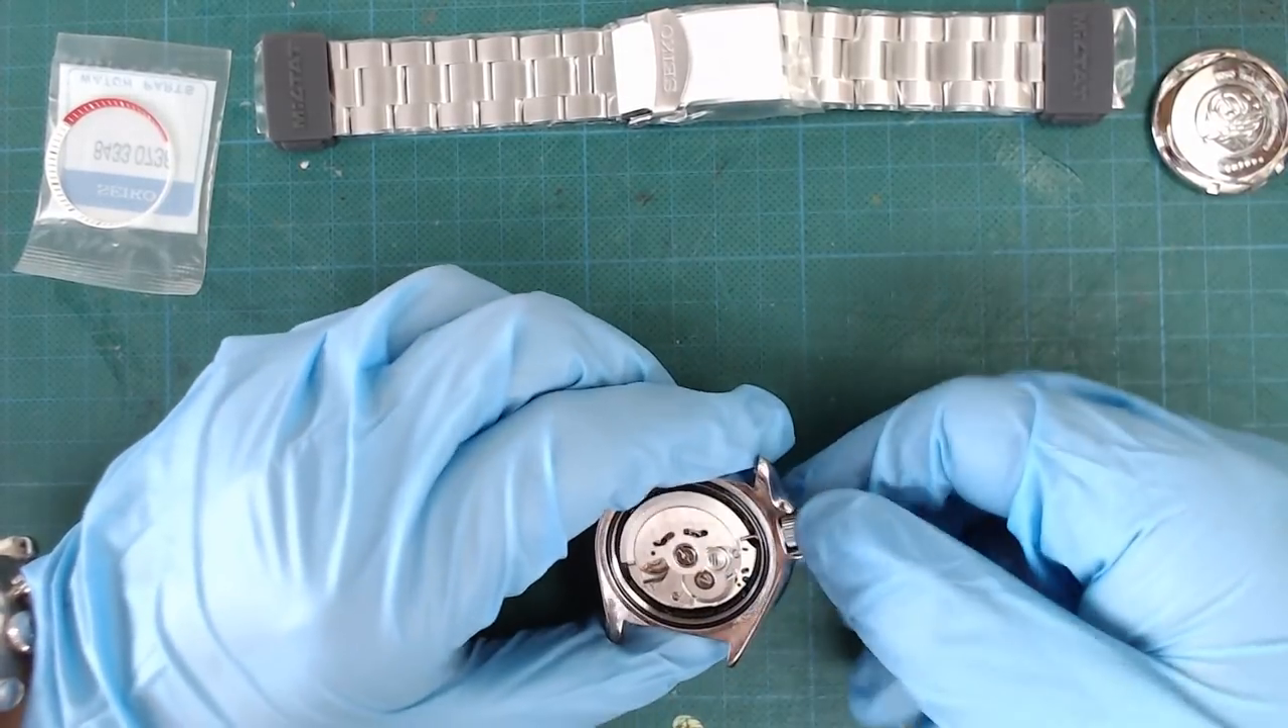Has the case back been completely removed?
Yes.